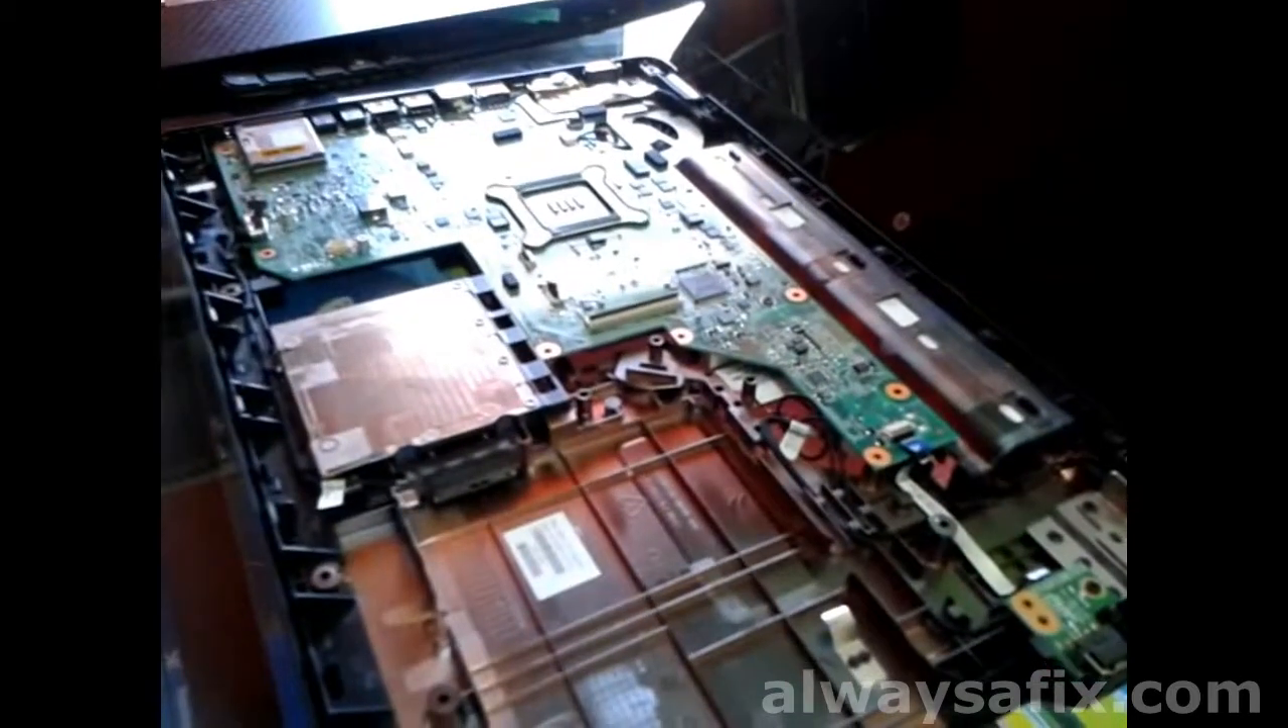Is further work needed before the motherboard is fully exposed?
No.